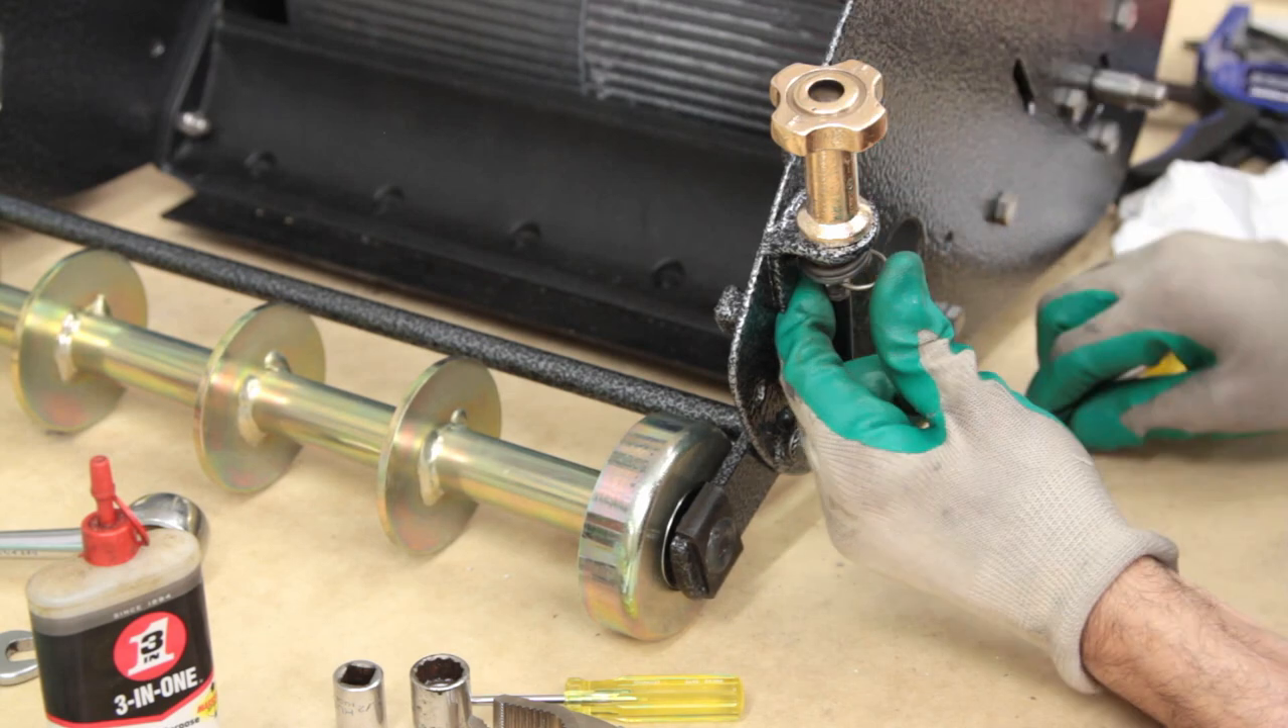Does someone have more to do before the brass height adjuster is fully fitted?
Yes.